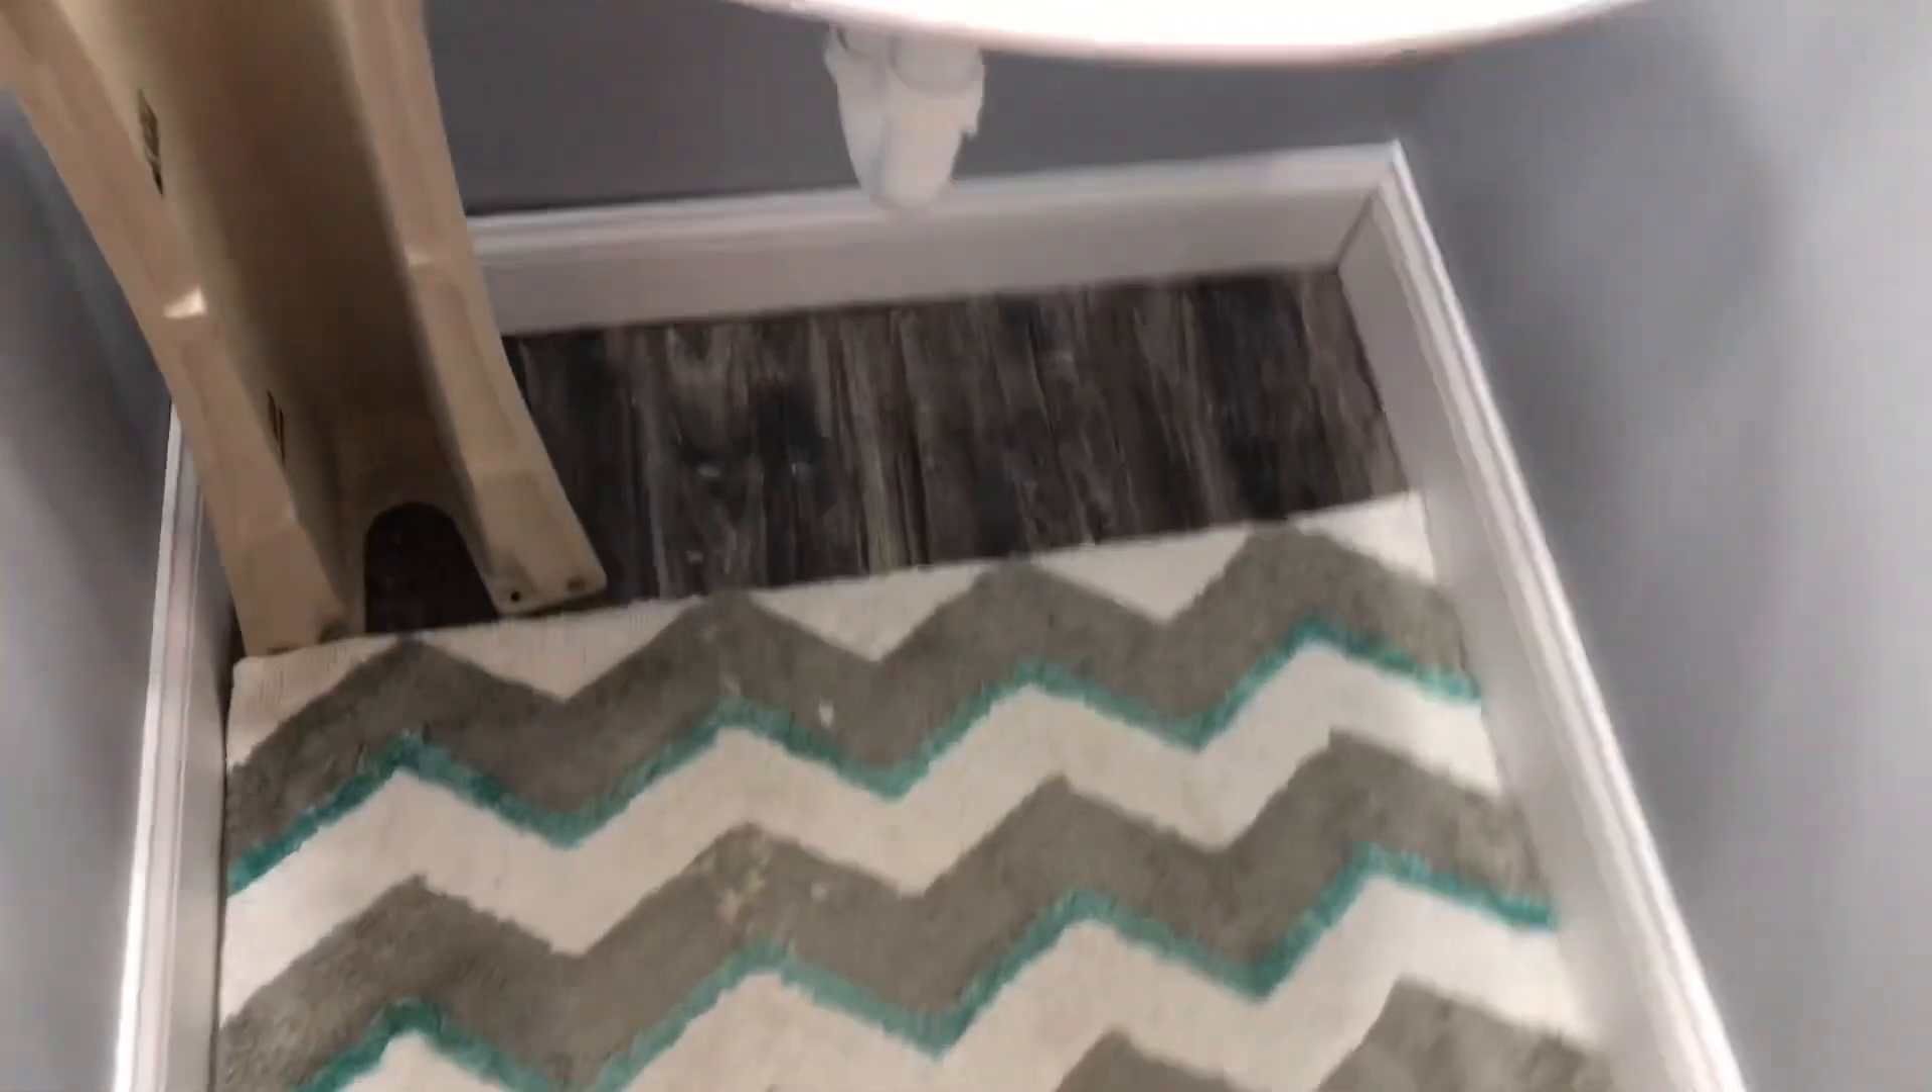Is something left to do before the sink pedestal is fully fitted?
Yes.